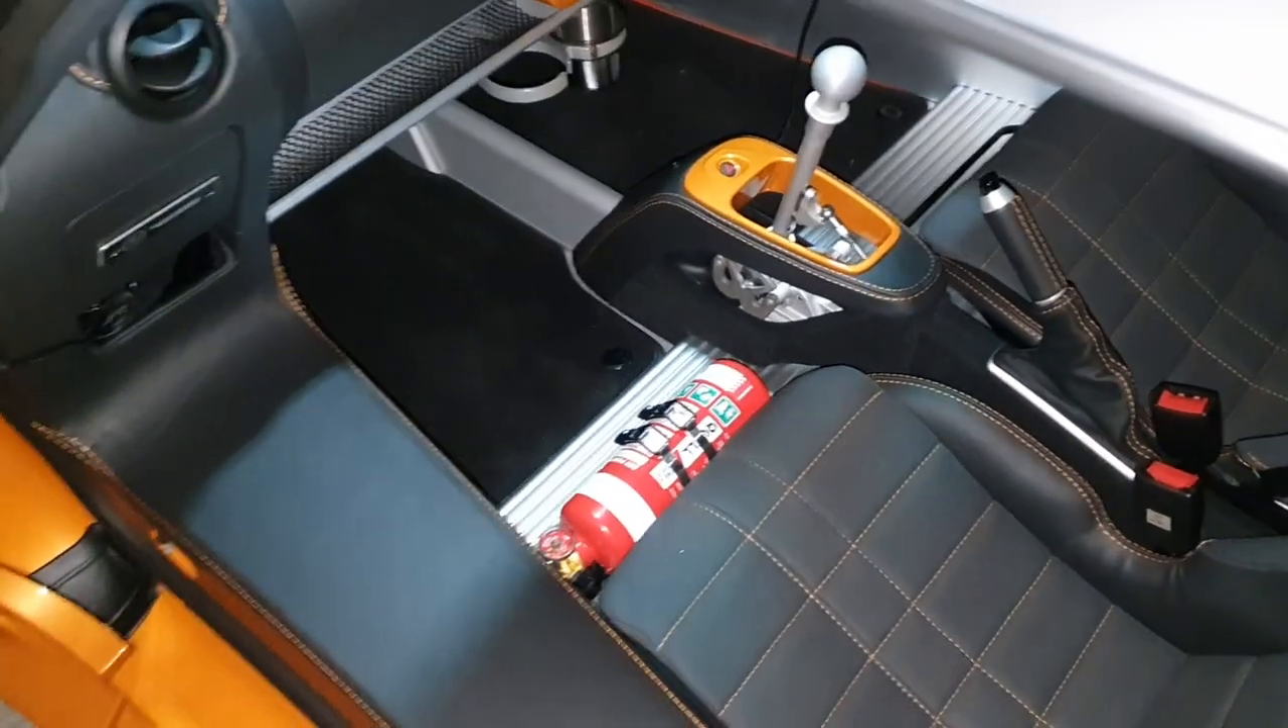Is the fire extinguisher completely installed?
Yes.